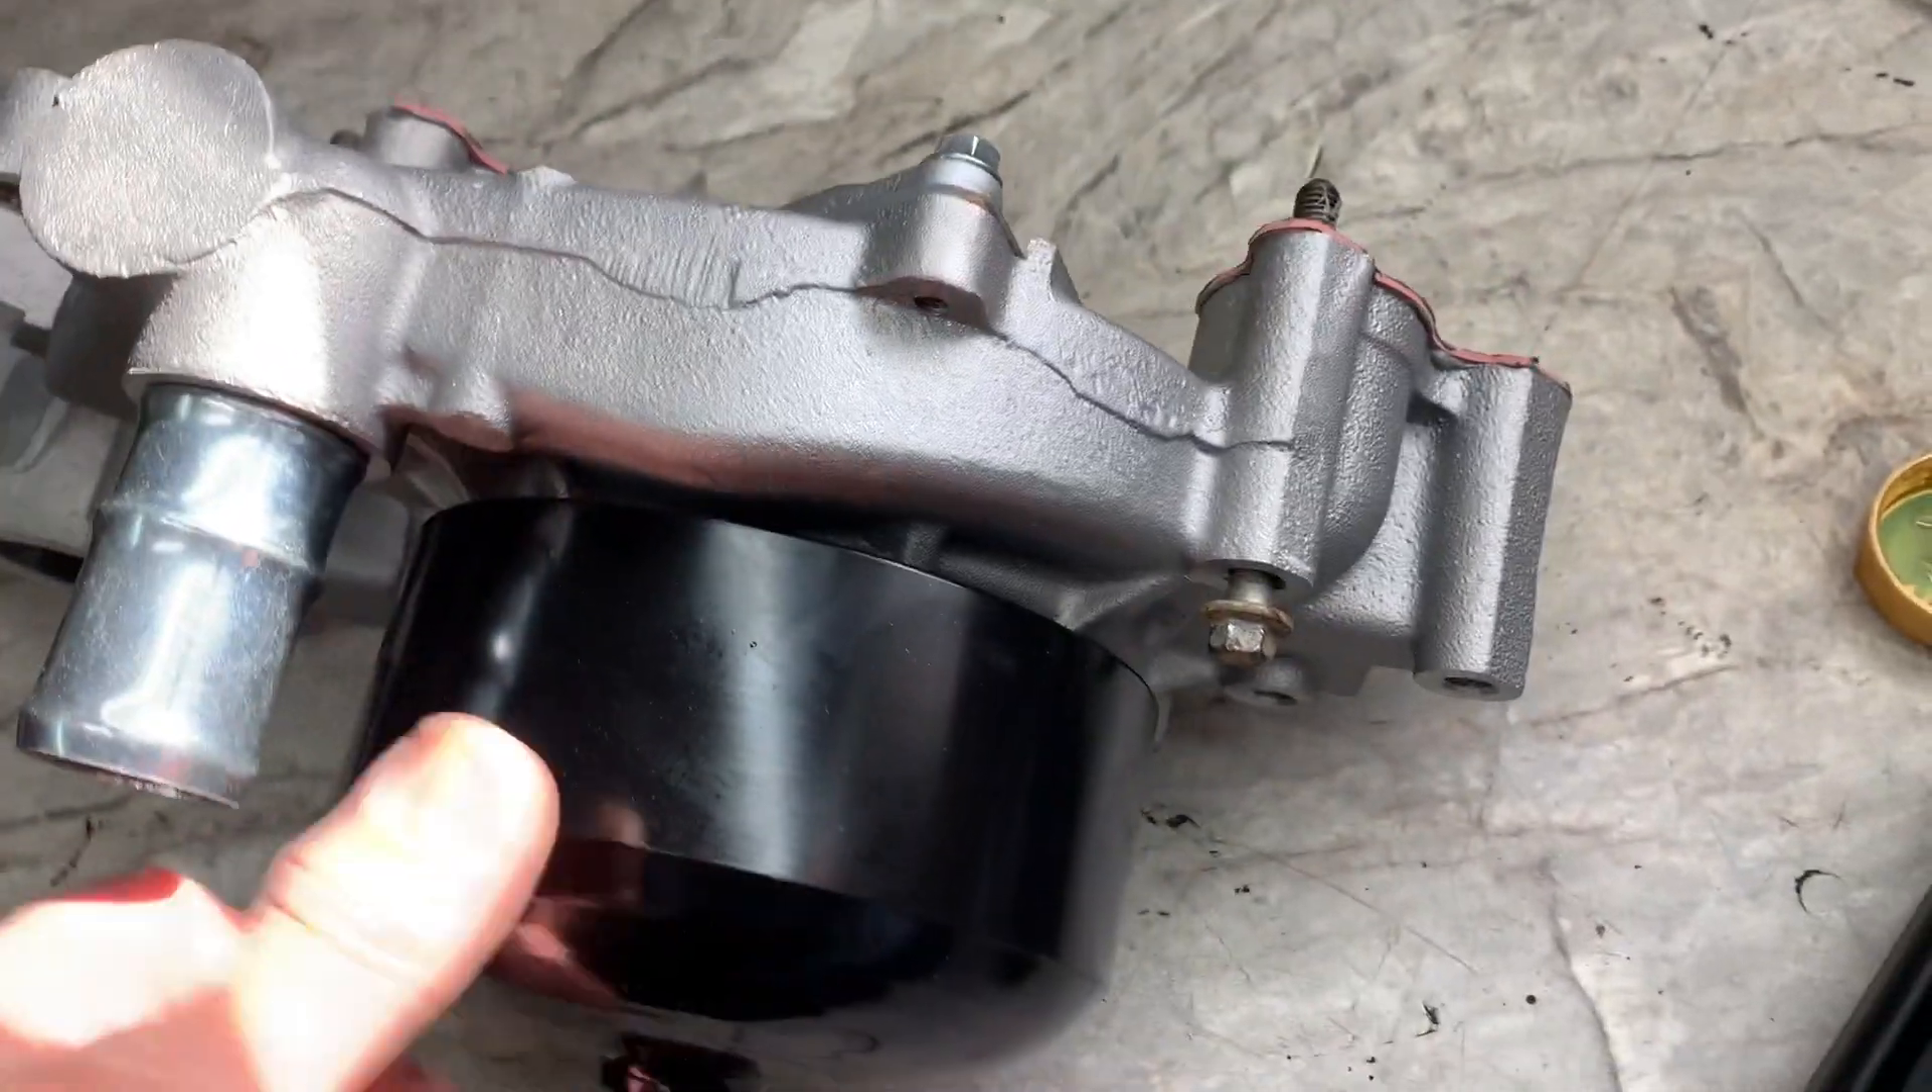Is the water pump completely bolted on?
No.